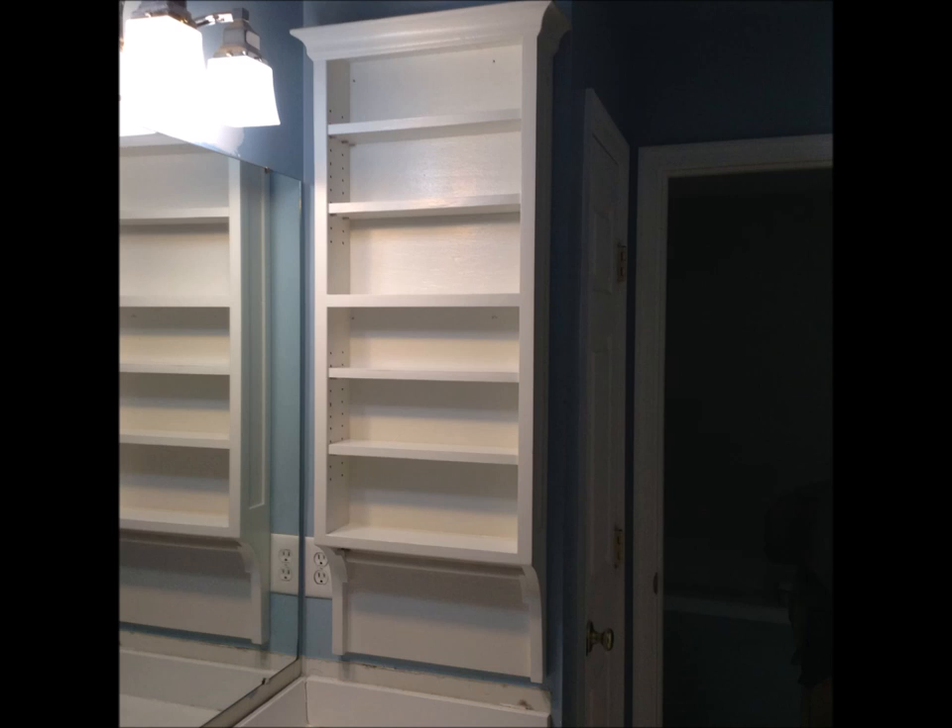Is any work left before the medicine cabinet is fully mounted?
No.